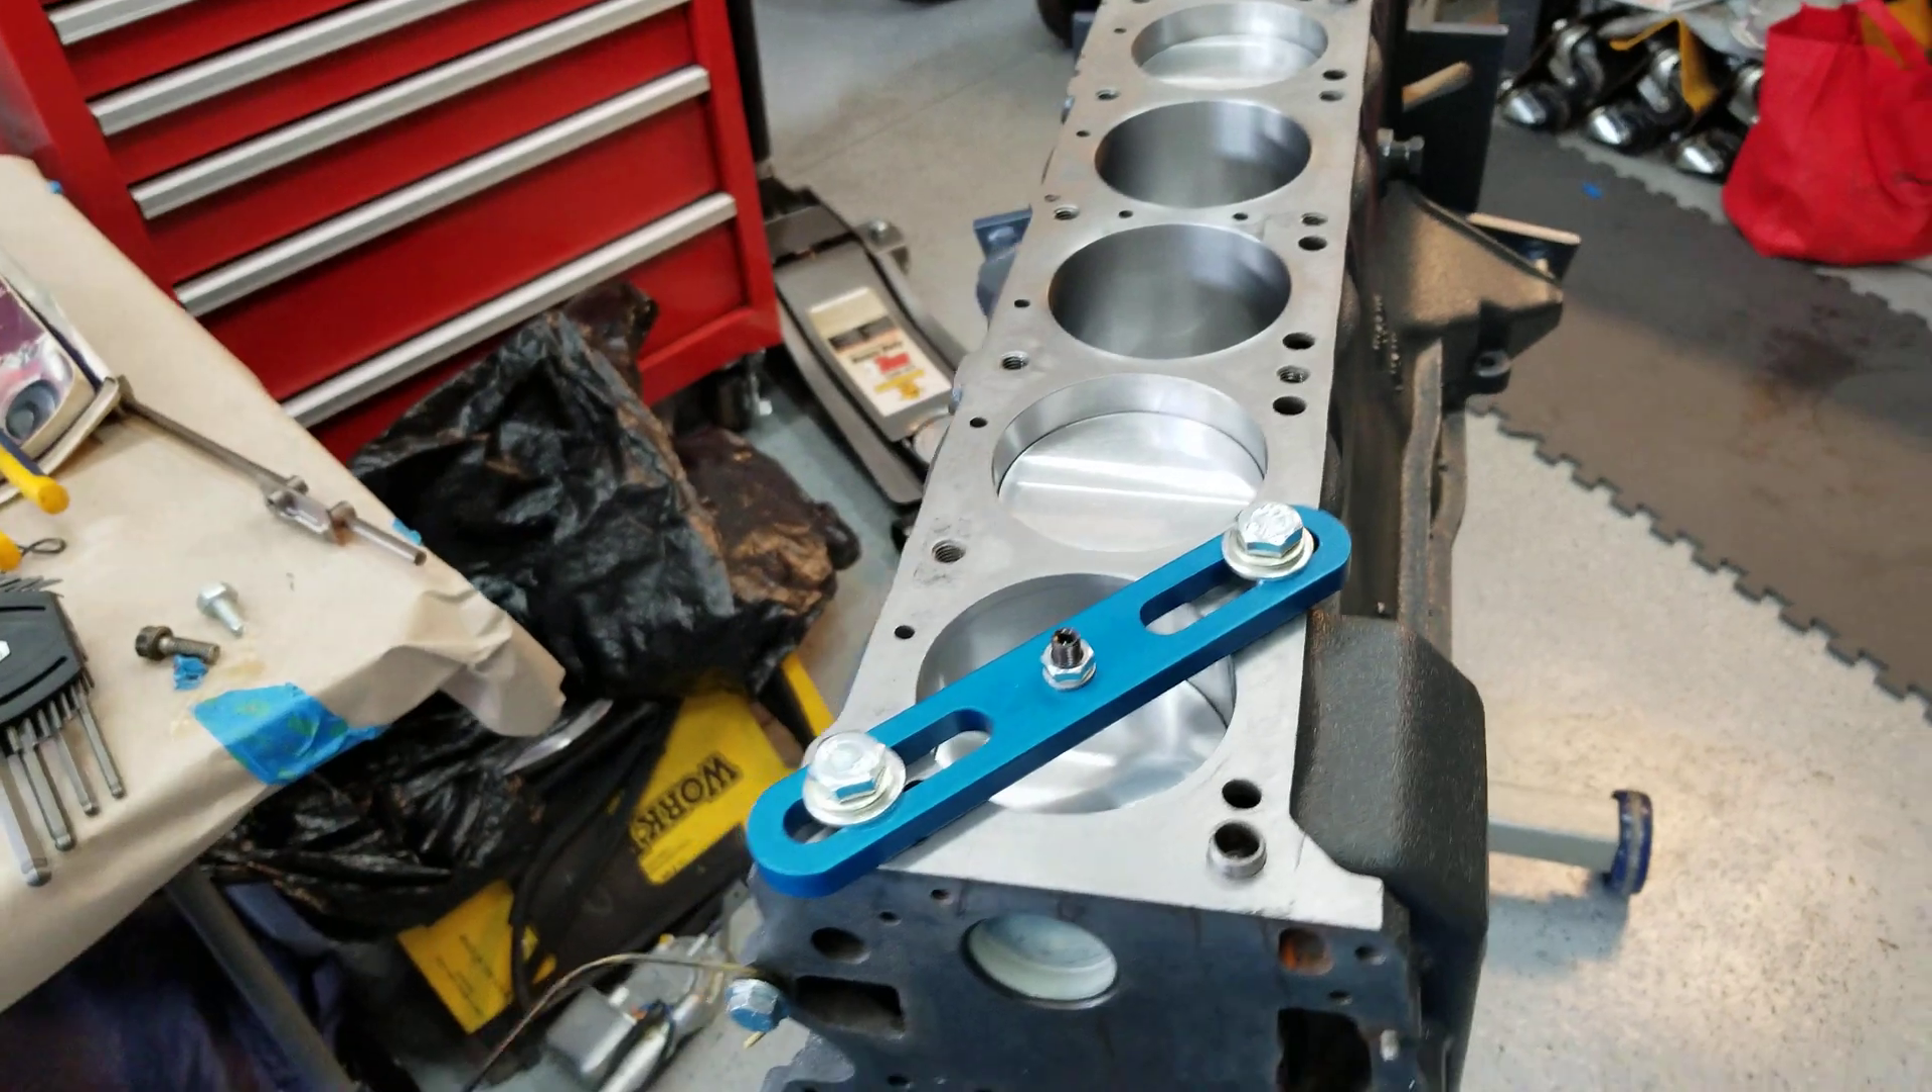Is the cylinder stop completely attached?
Yes.